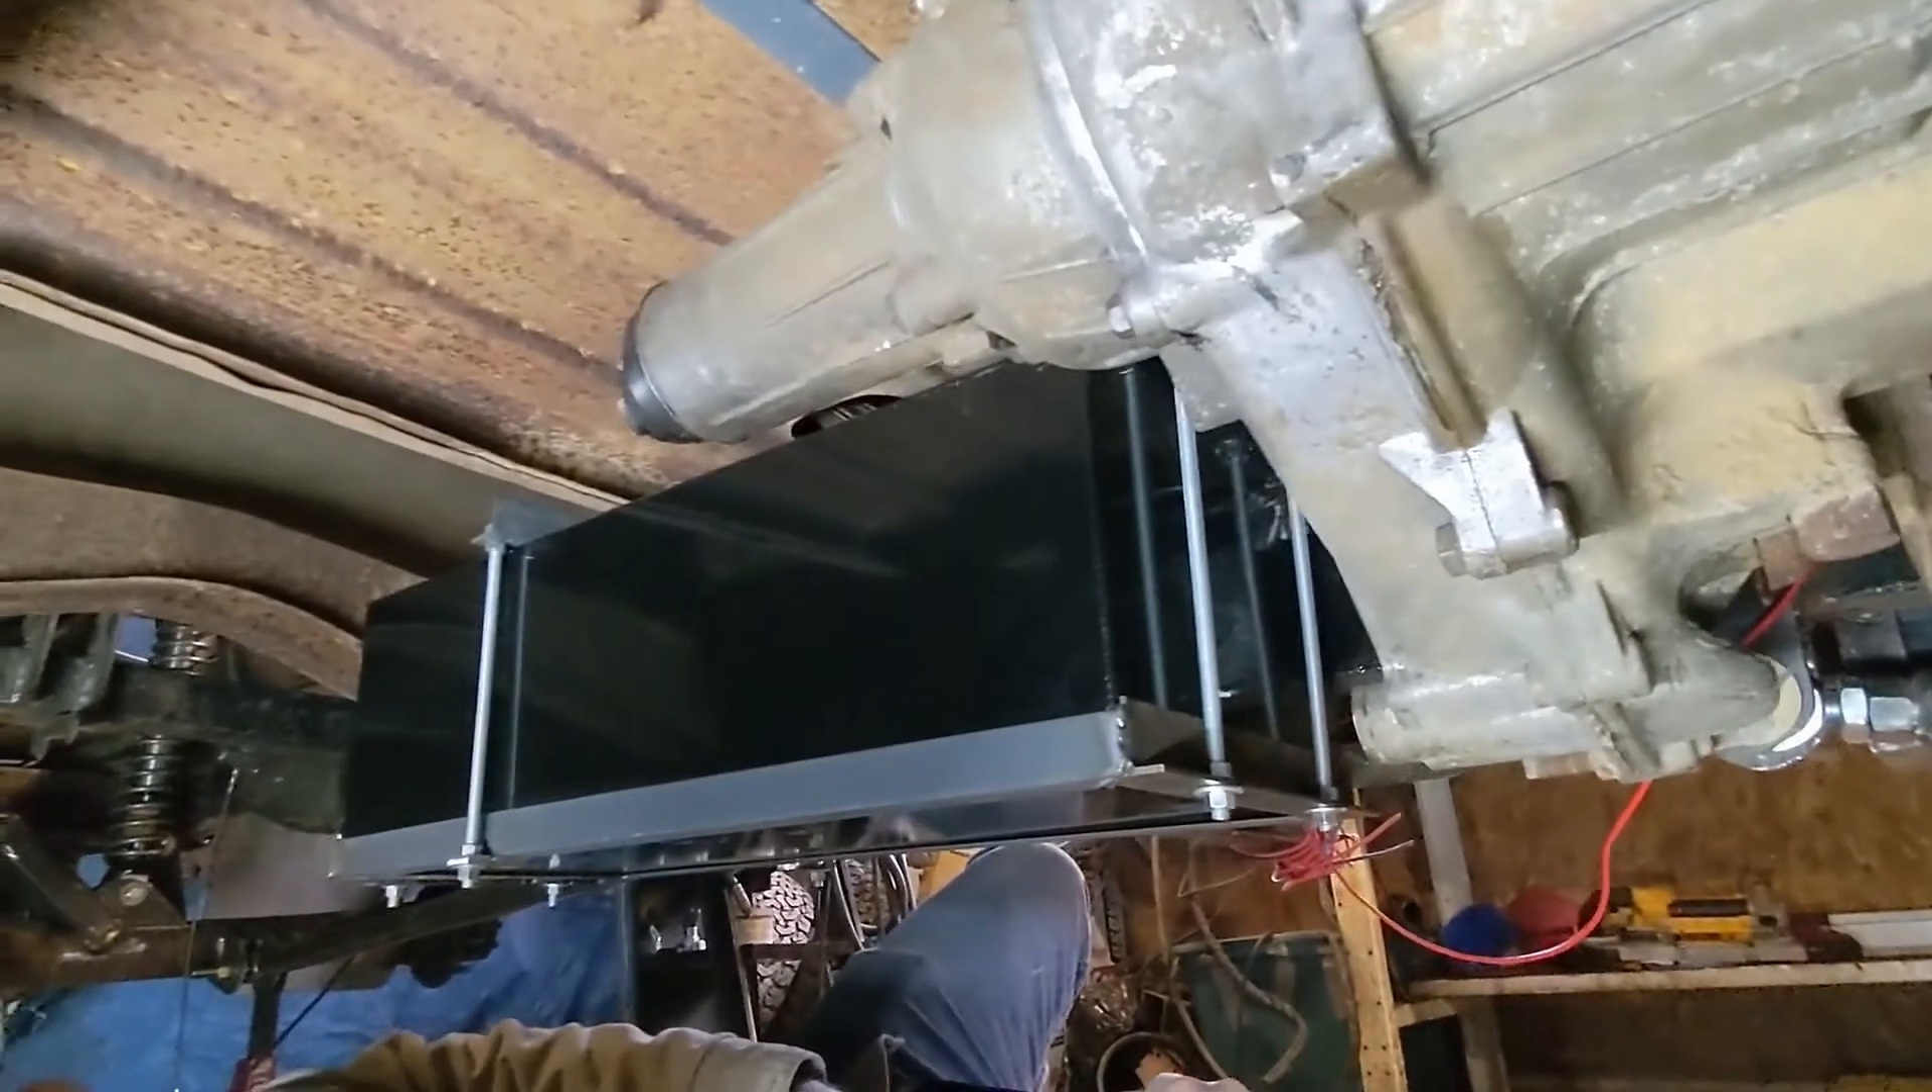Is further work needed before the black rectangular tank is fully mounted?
No.